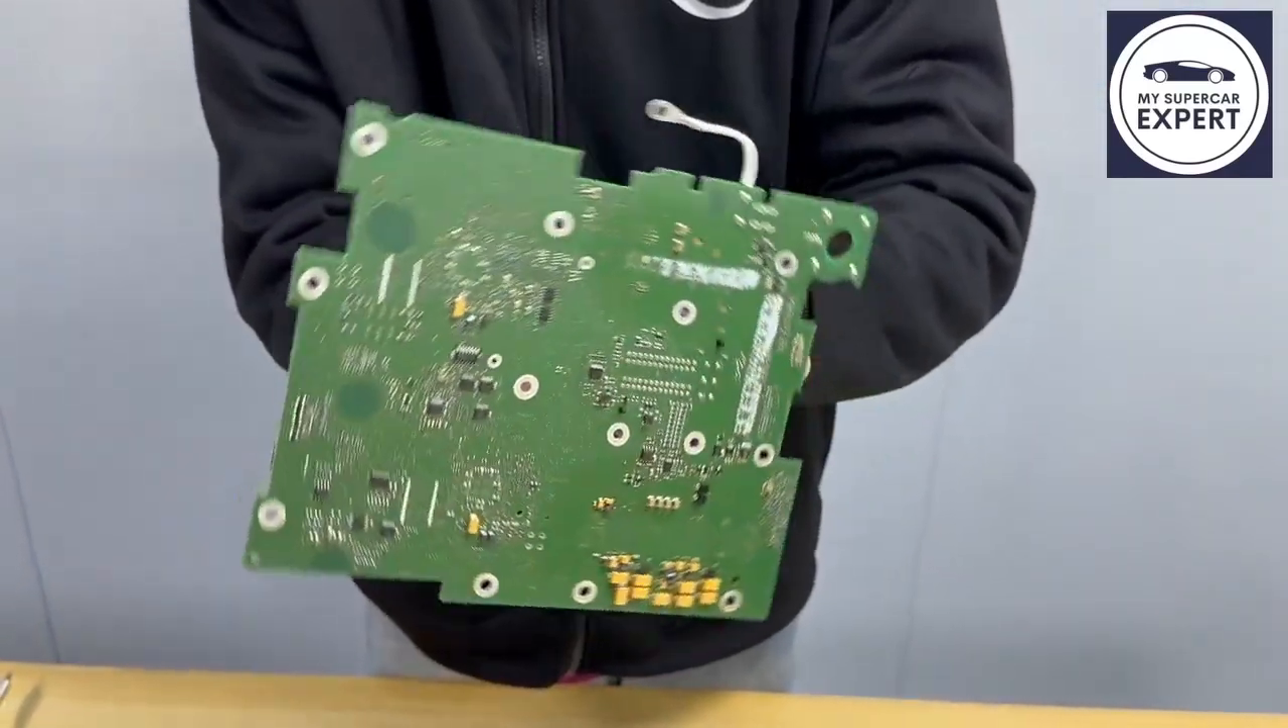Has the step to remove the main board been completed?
Yes.